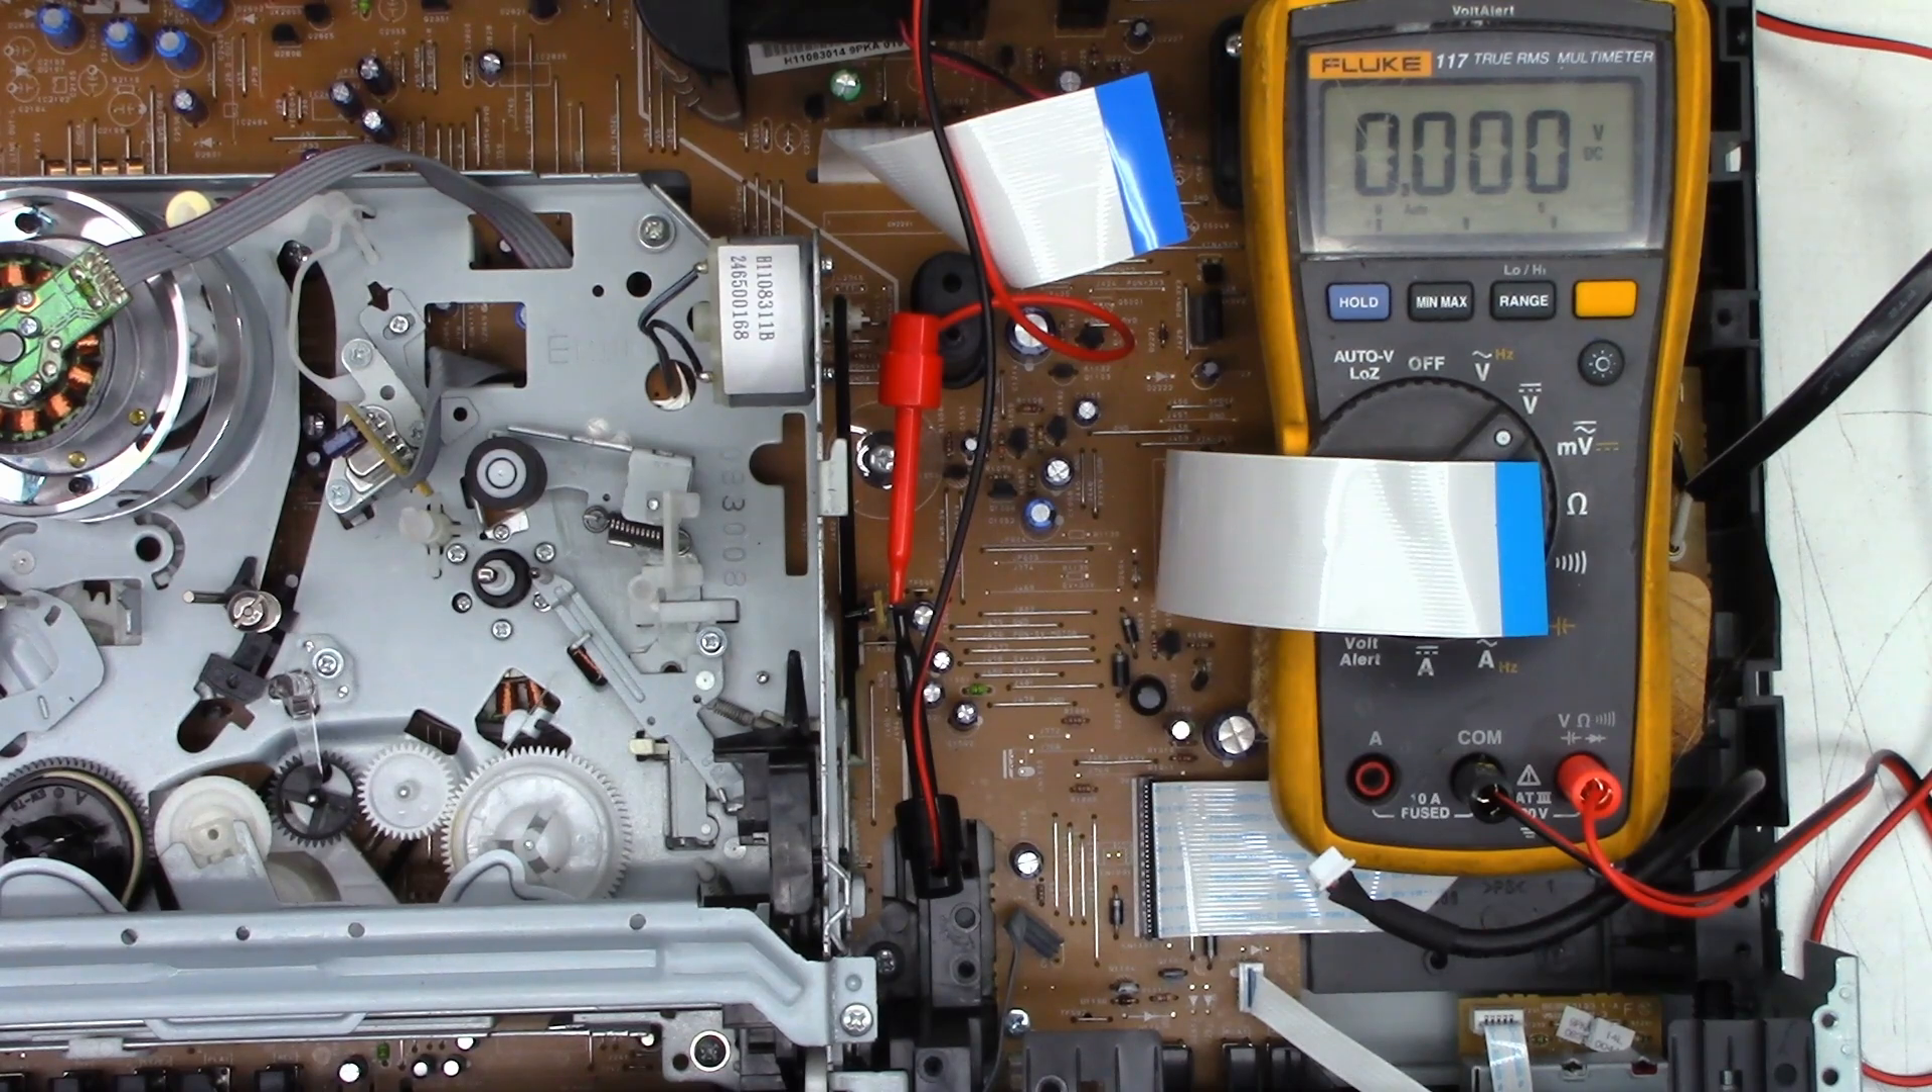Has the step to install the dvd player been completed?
No.